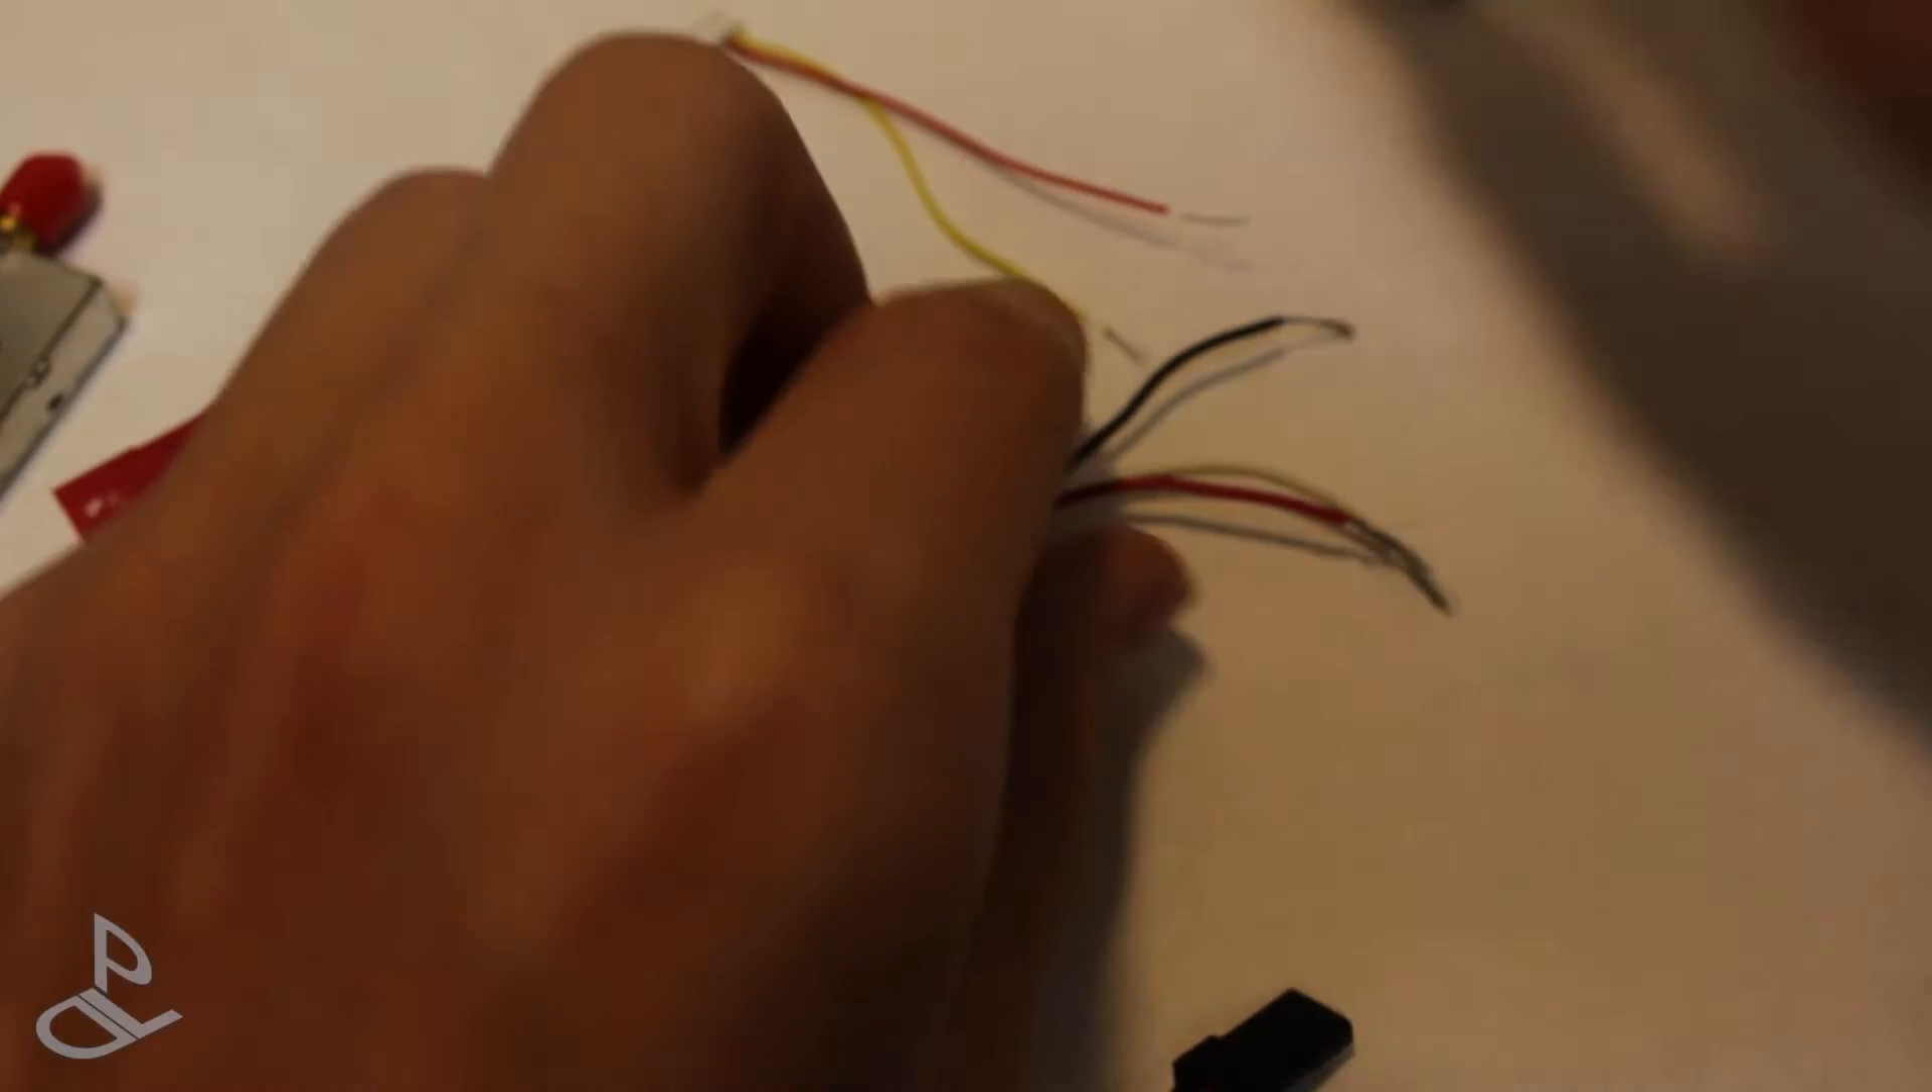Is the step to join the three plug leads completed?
No.